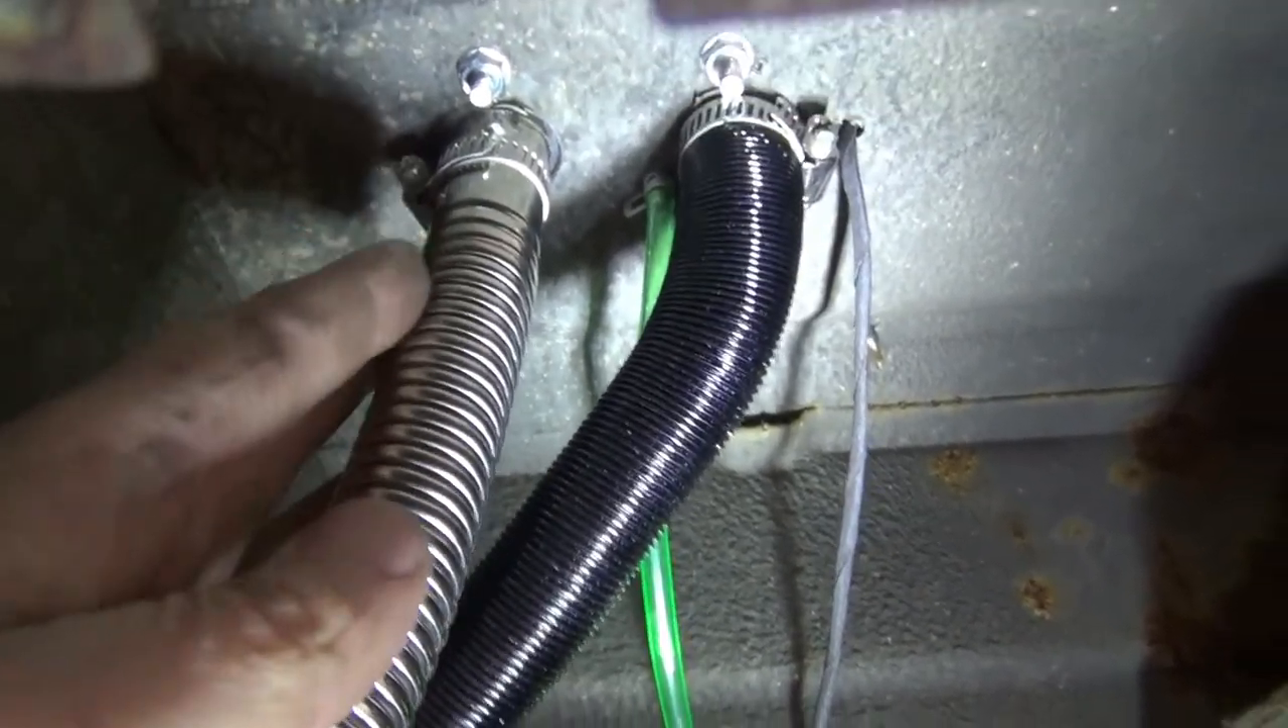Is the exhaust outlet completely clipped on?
Yes.